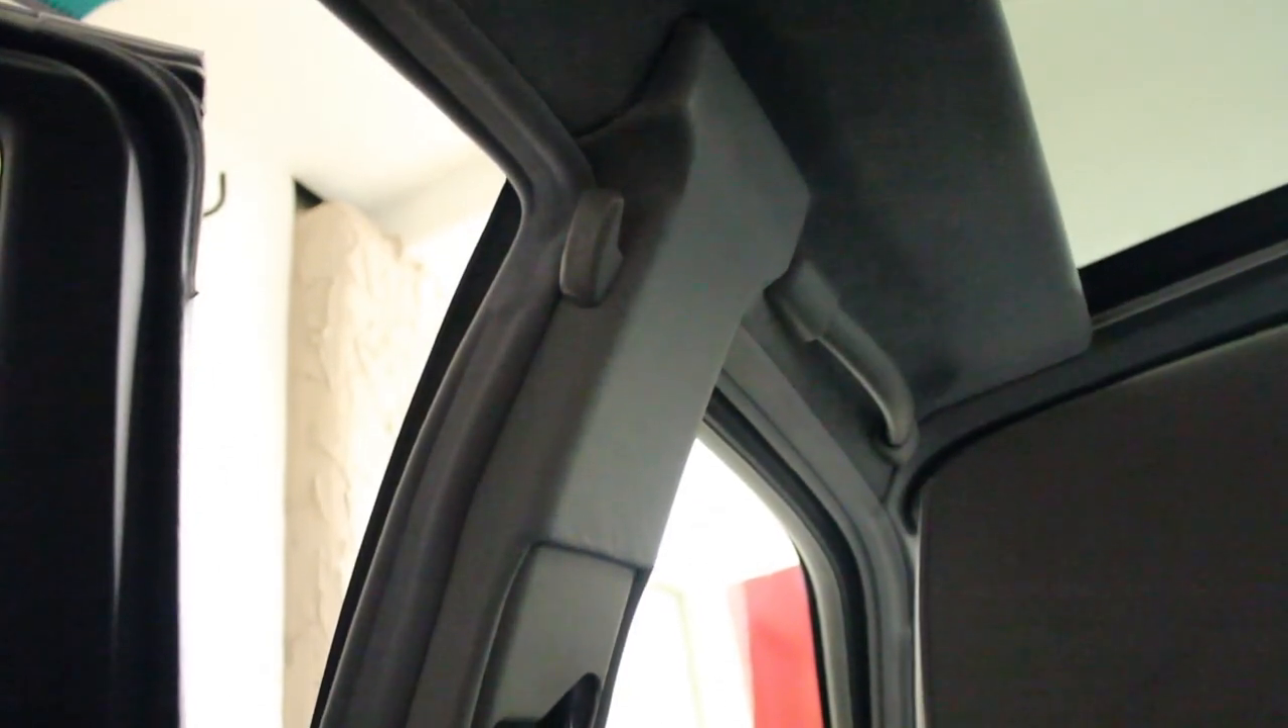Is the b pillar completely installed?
Yes.